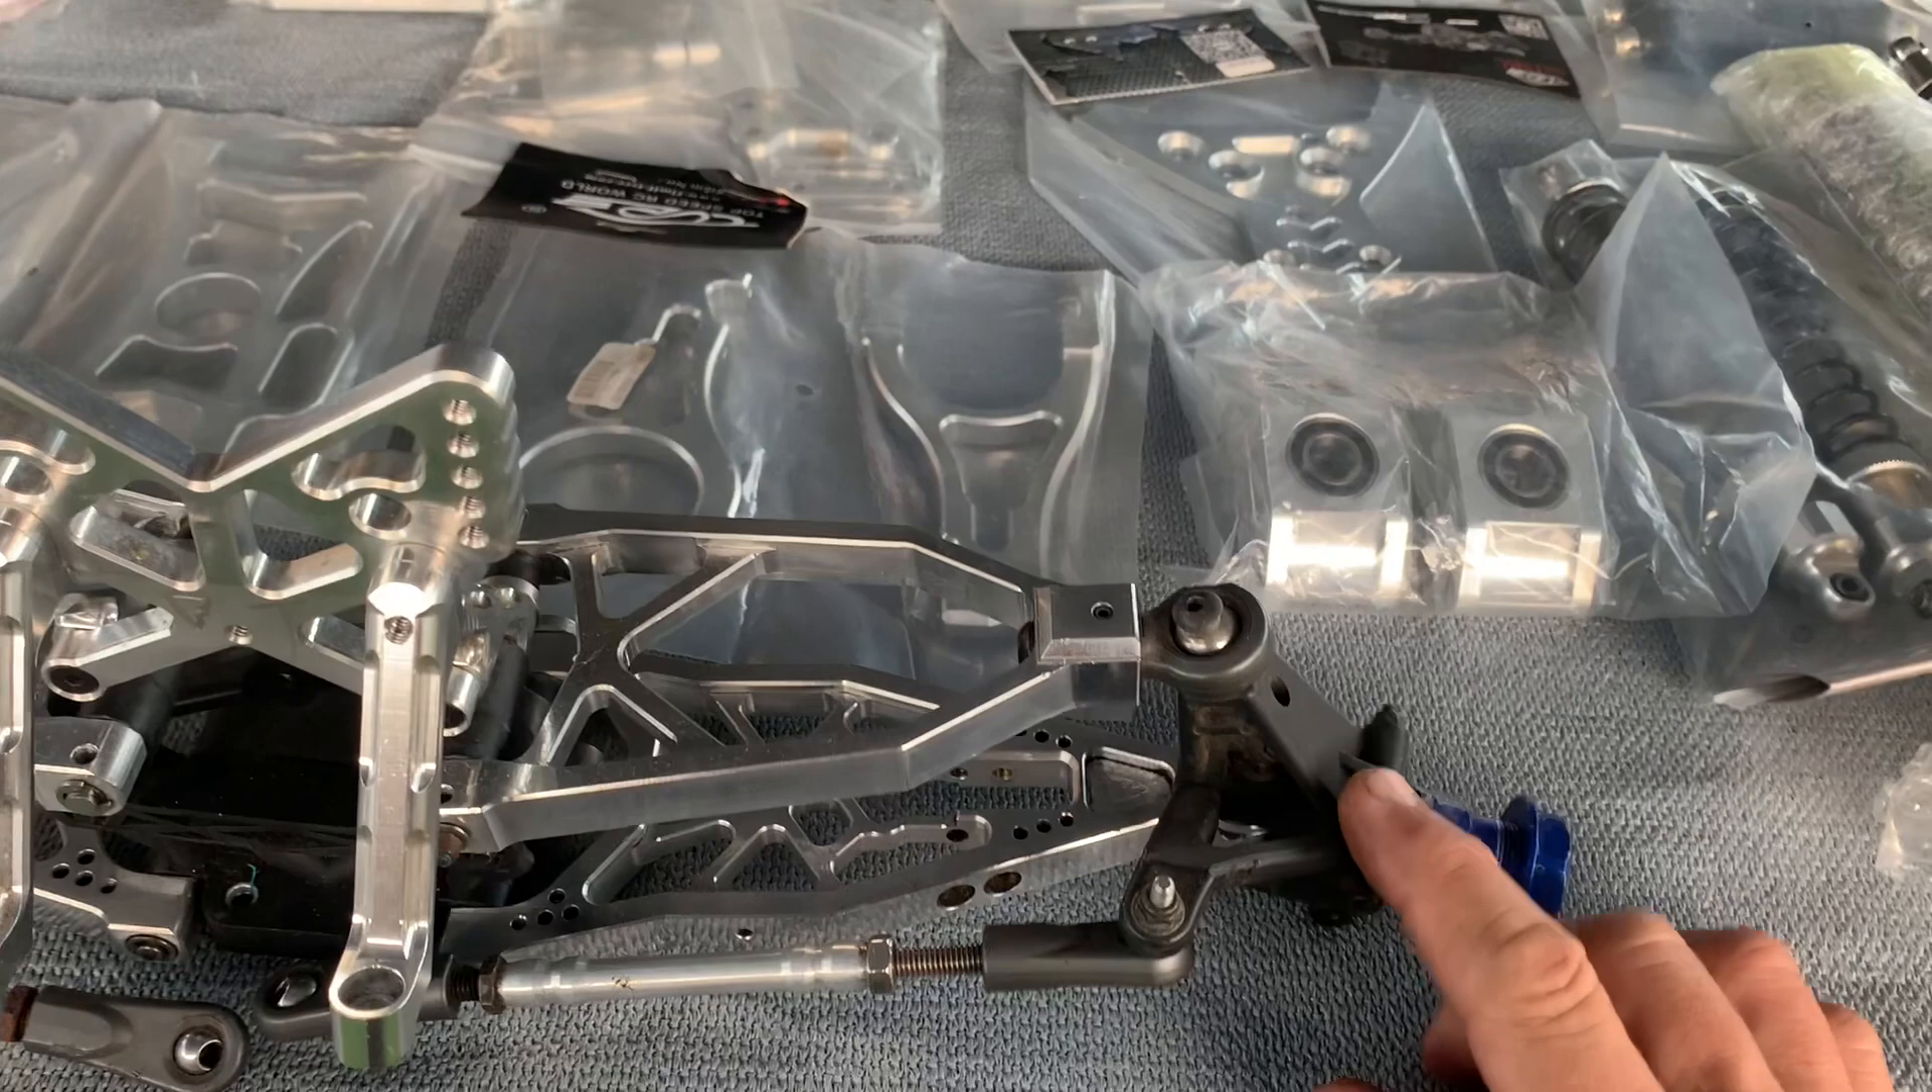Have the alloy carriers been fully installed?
No.